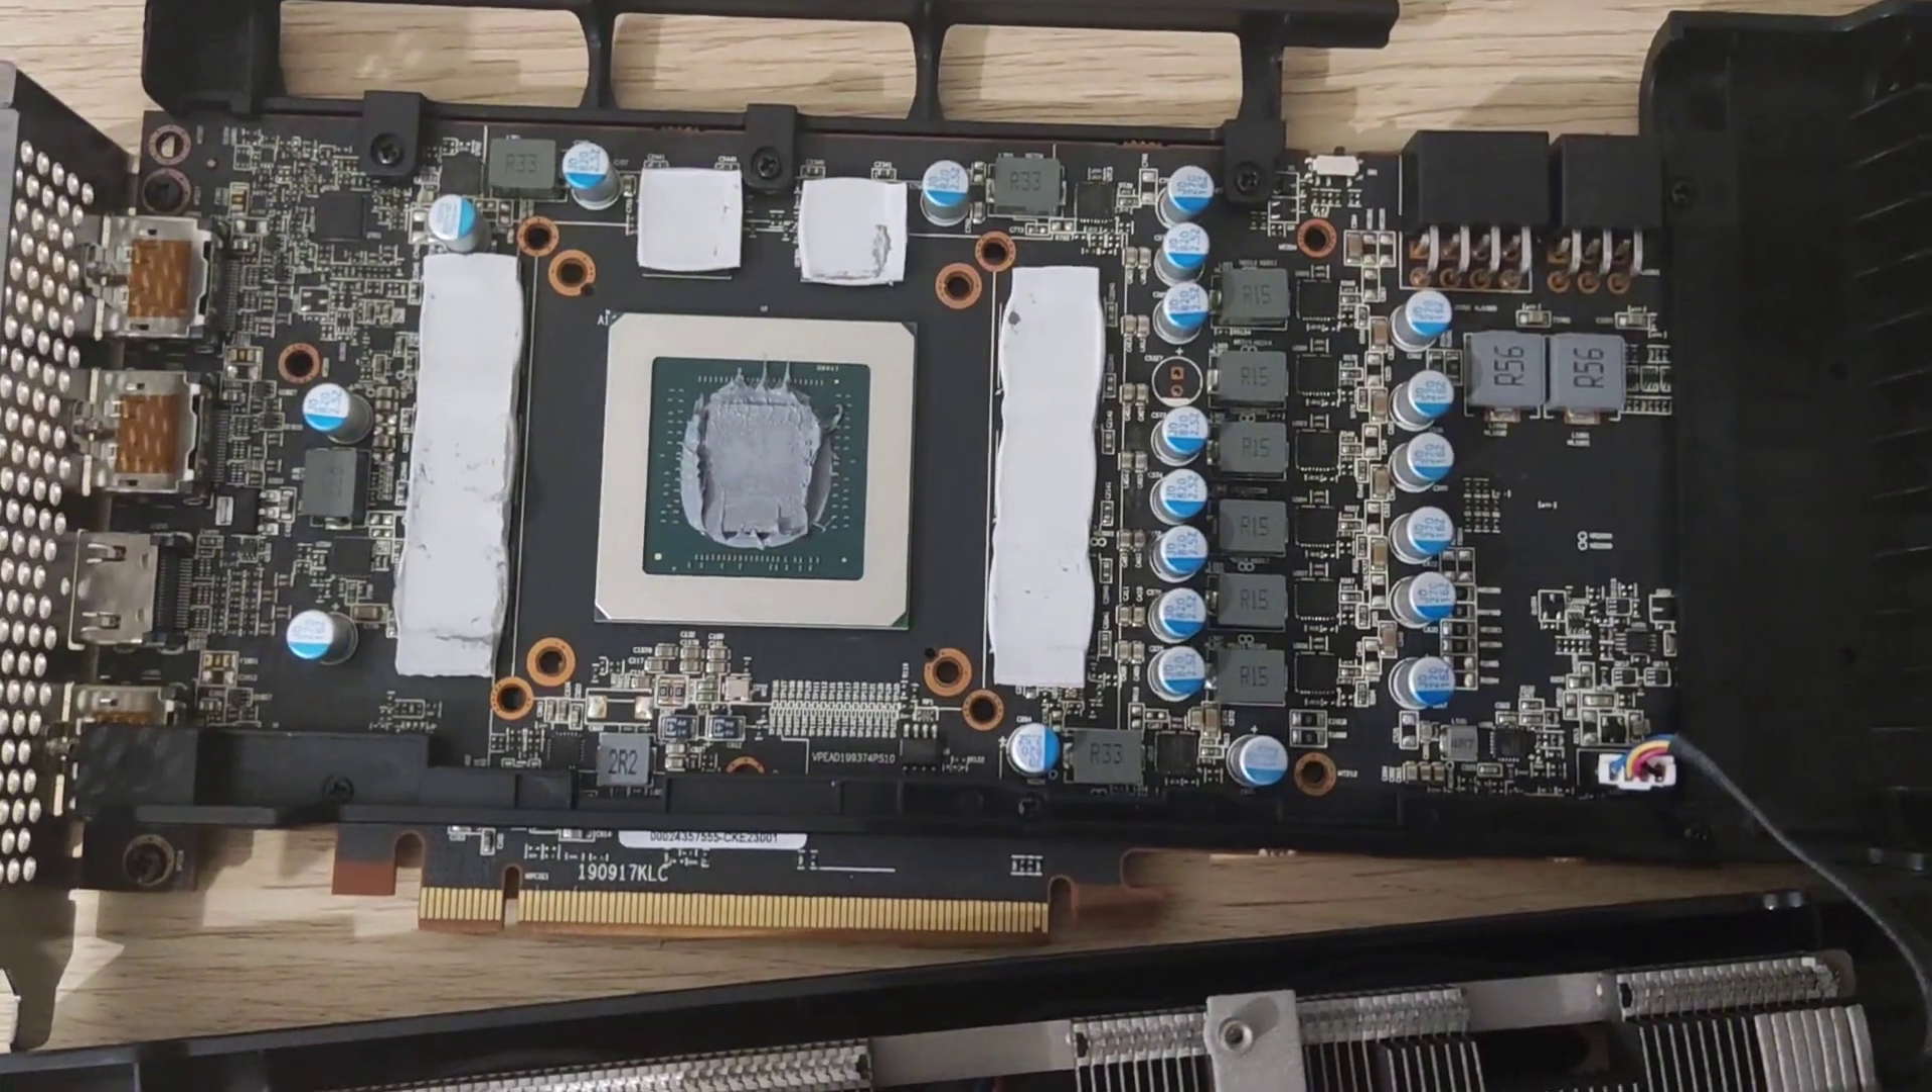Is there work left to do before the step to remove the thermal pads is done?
Yes.